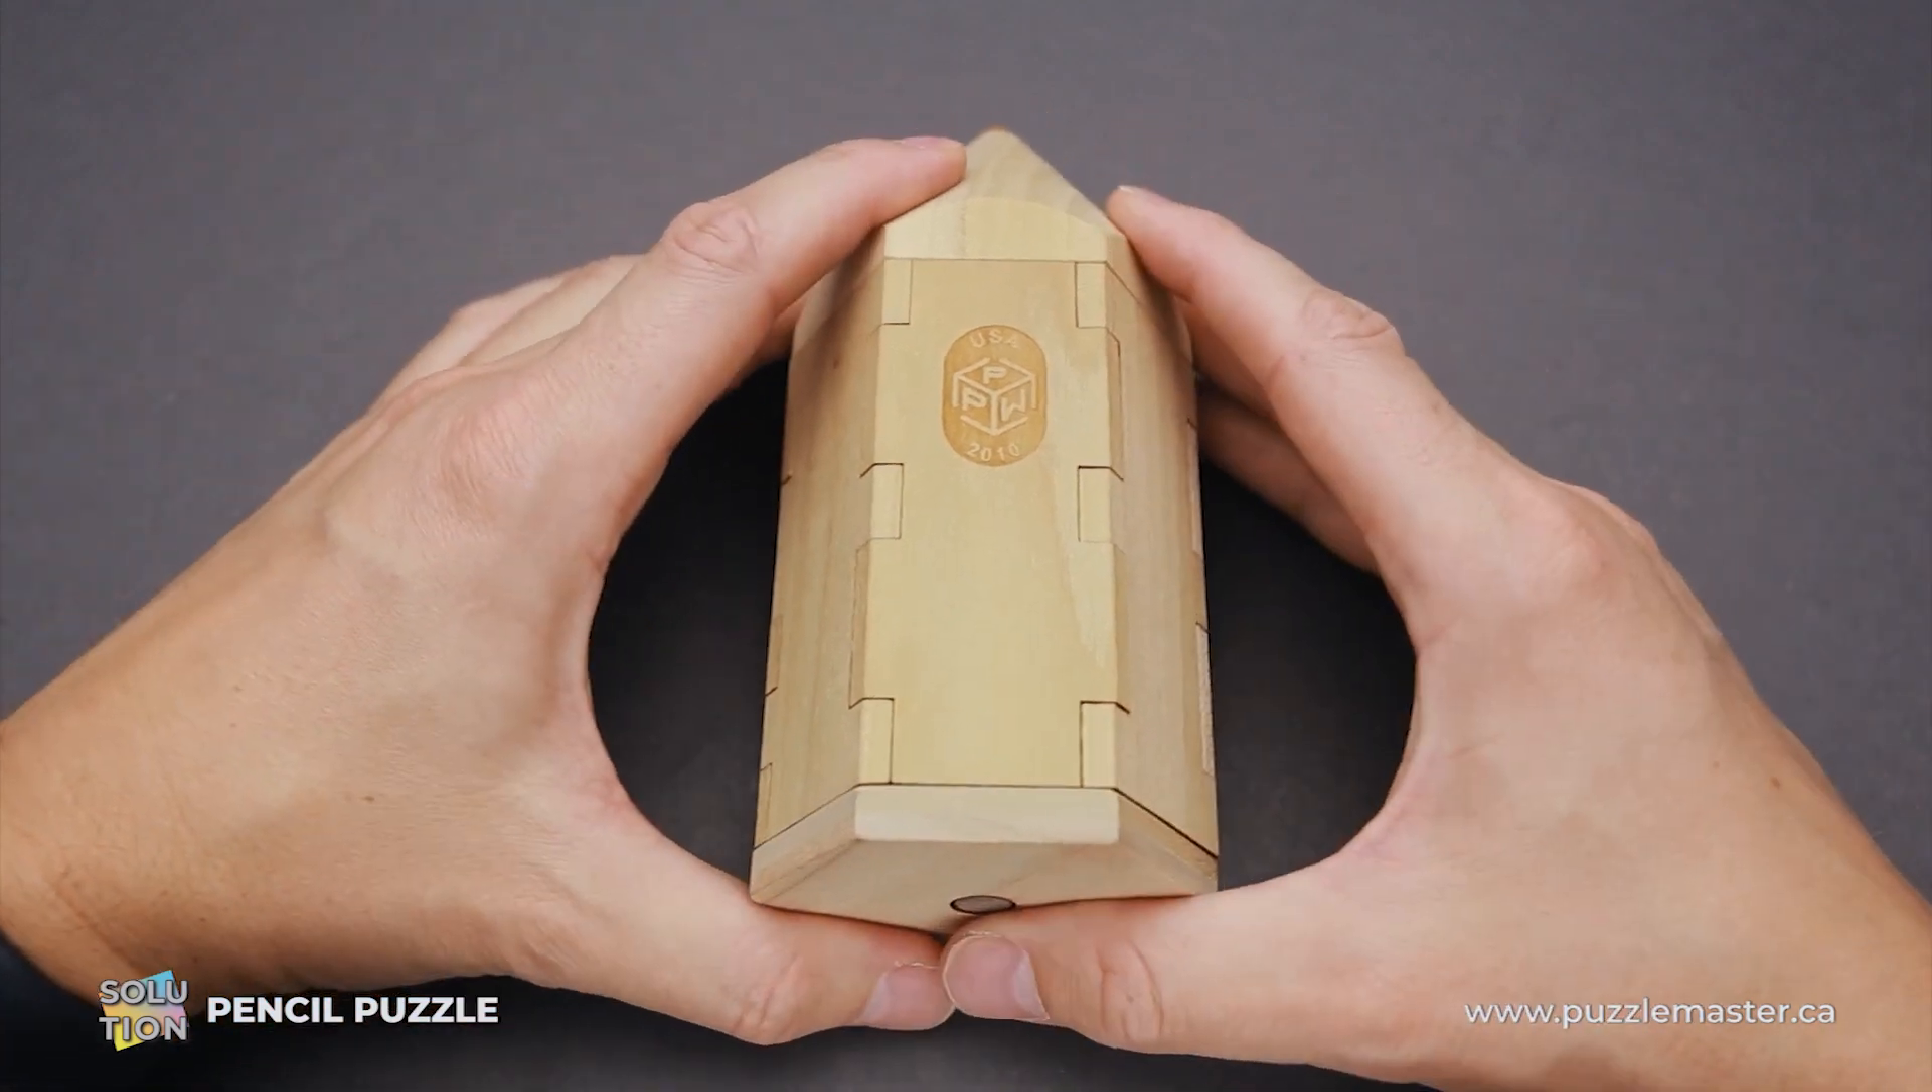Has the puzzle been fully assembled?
Yes.